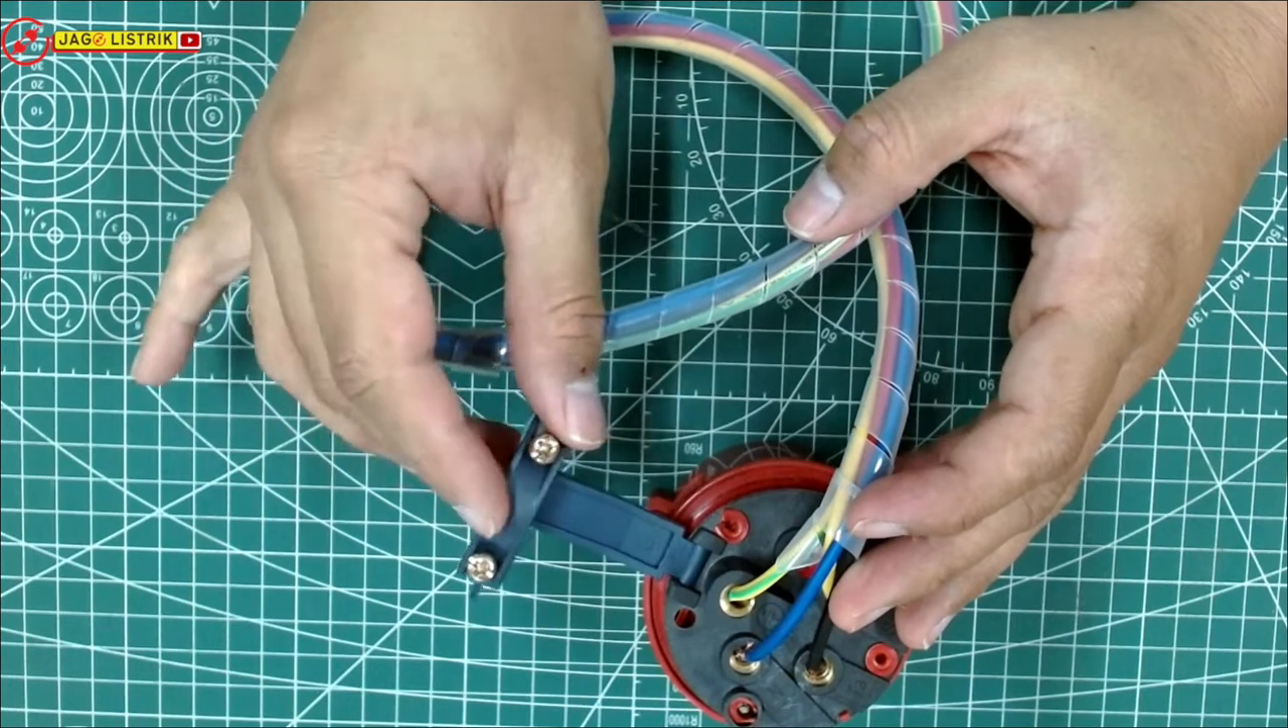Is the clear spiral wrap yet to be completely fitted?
No.